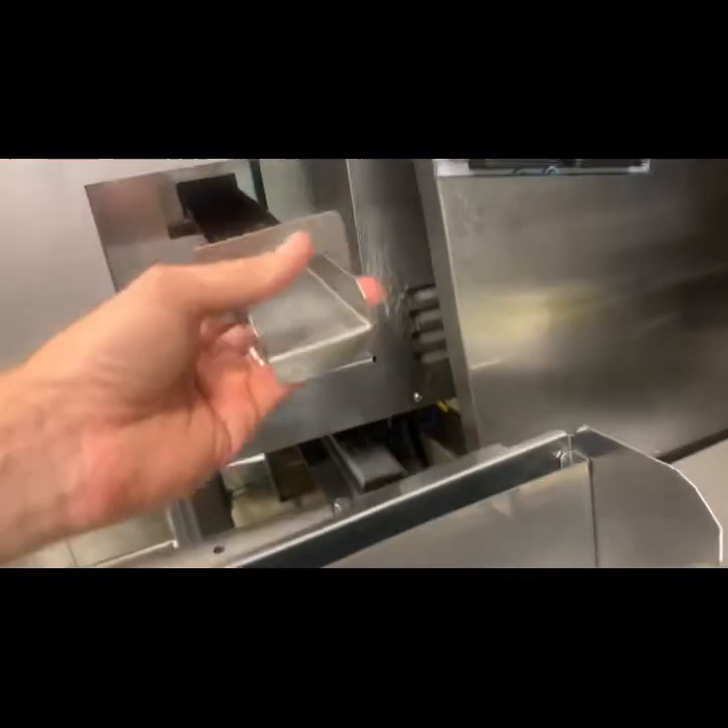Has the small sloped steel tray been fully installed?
No.